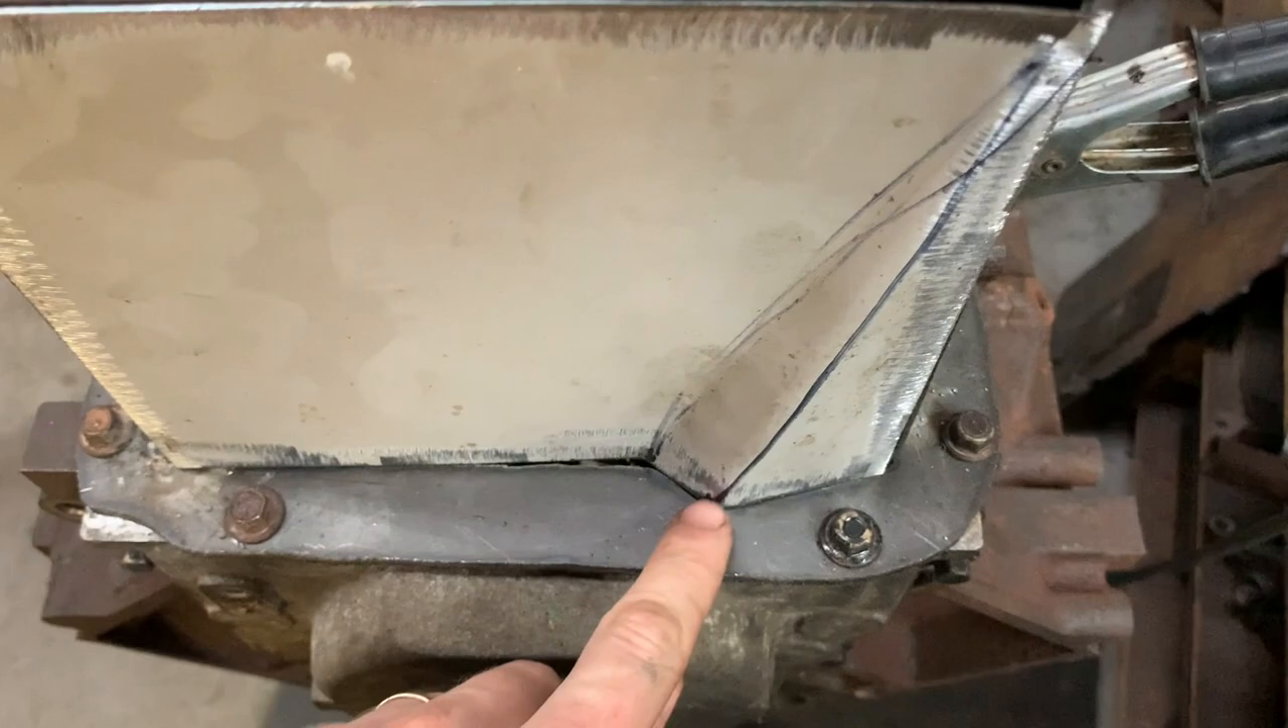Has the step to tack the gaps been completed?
No.